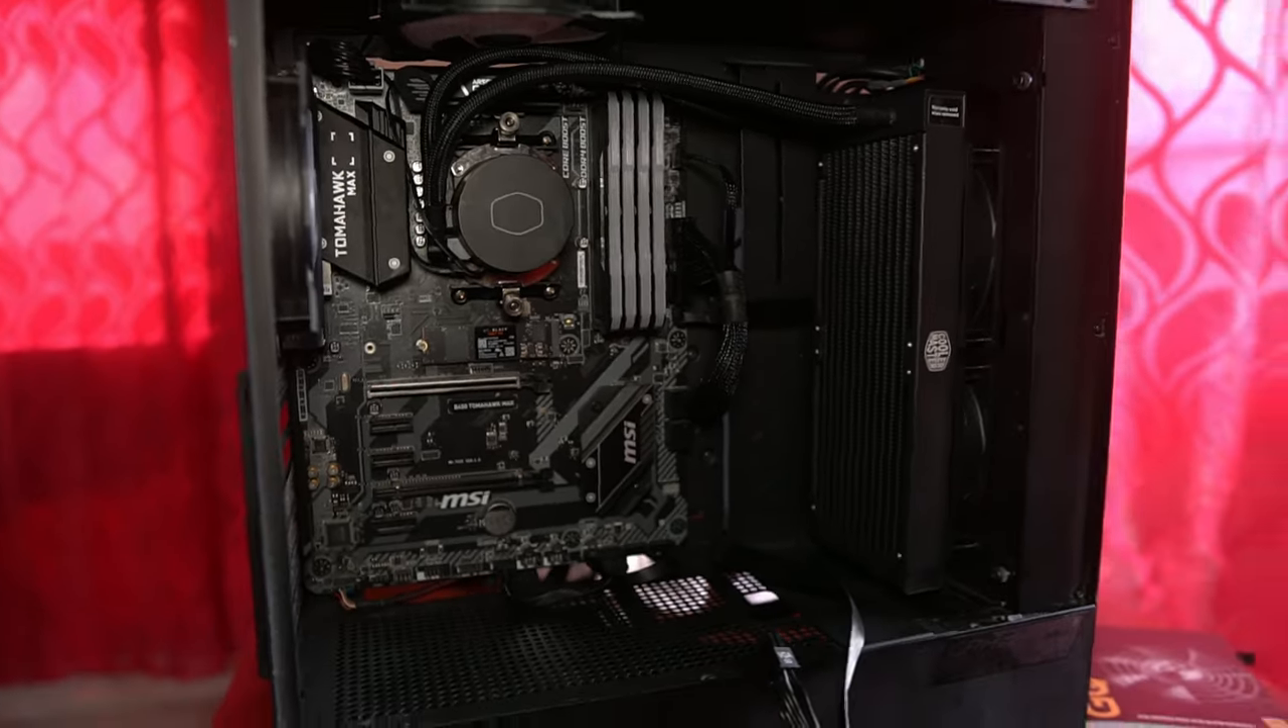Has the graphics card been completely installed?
No.